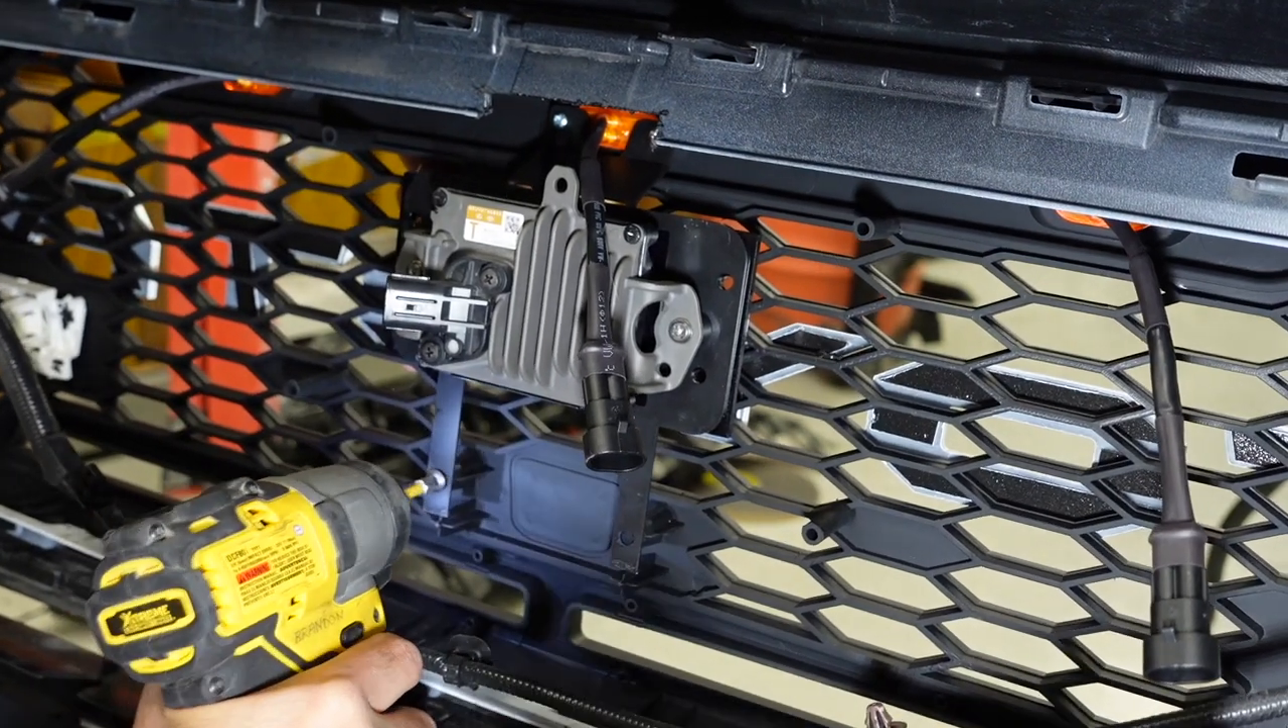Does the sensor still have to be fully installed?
Yes.